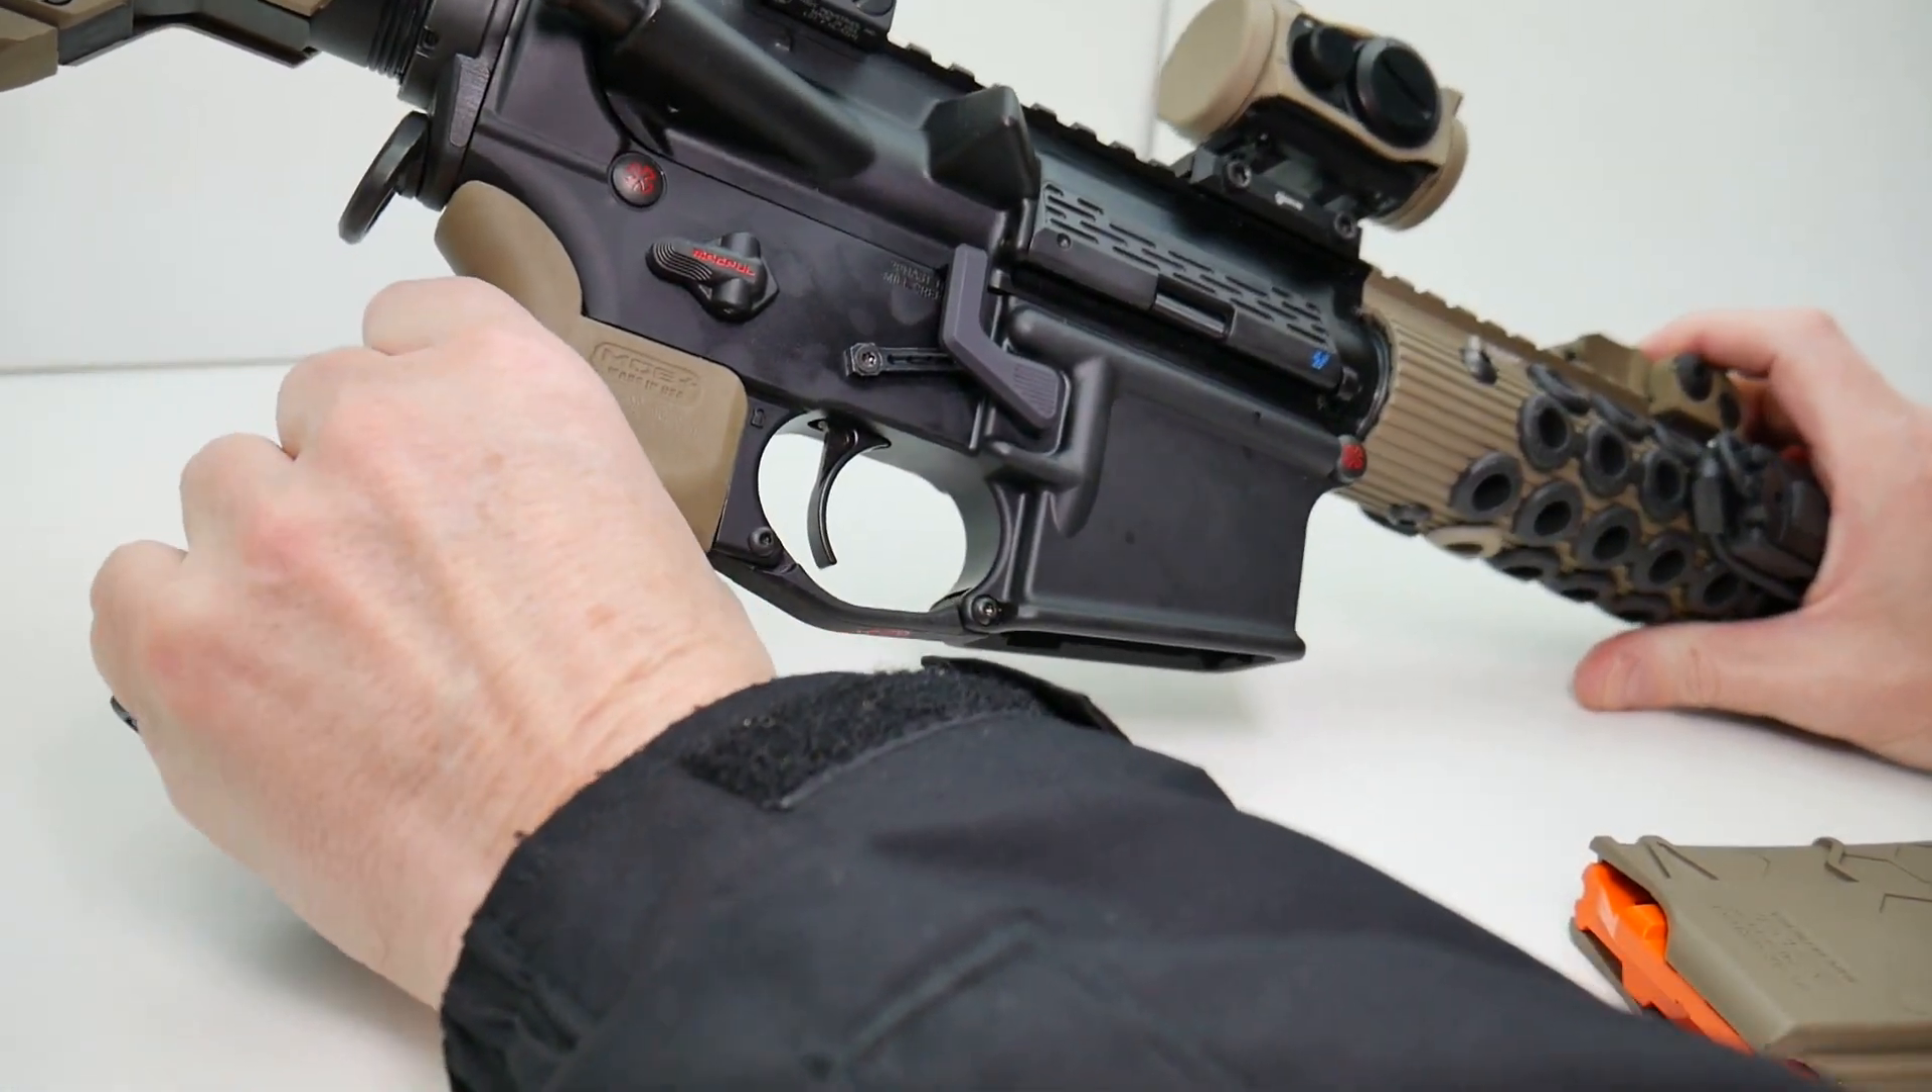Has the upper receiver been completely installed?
Yes.